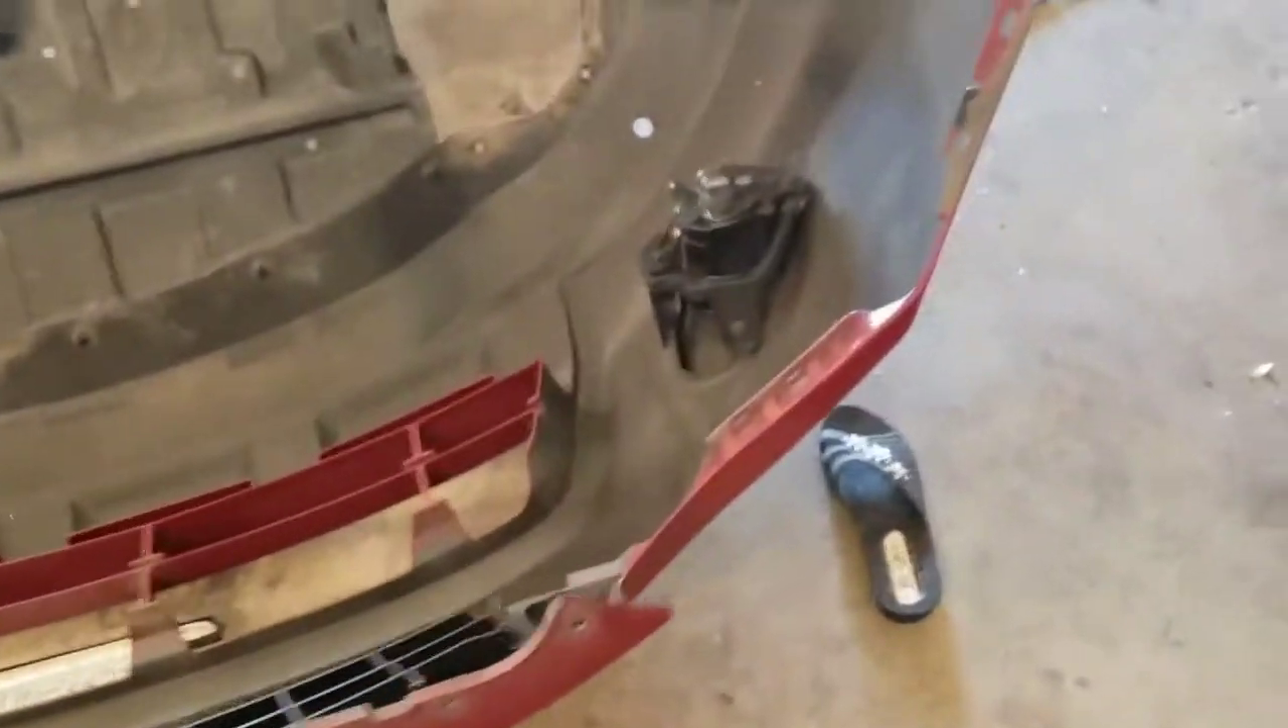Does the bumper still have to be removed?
No.